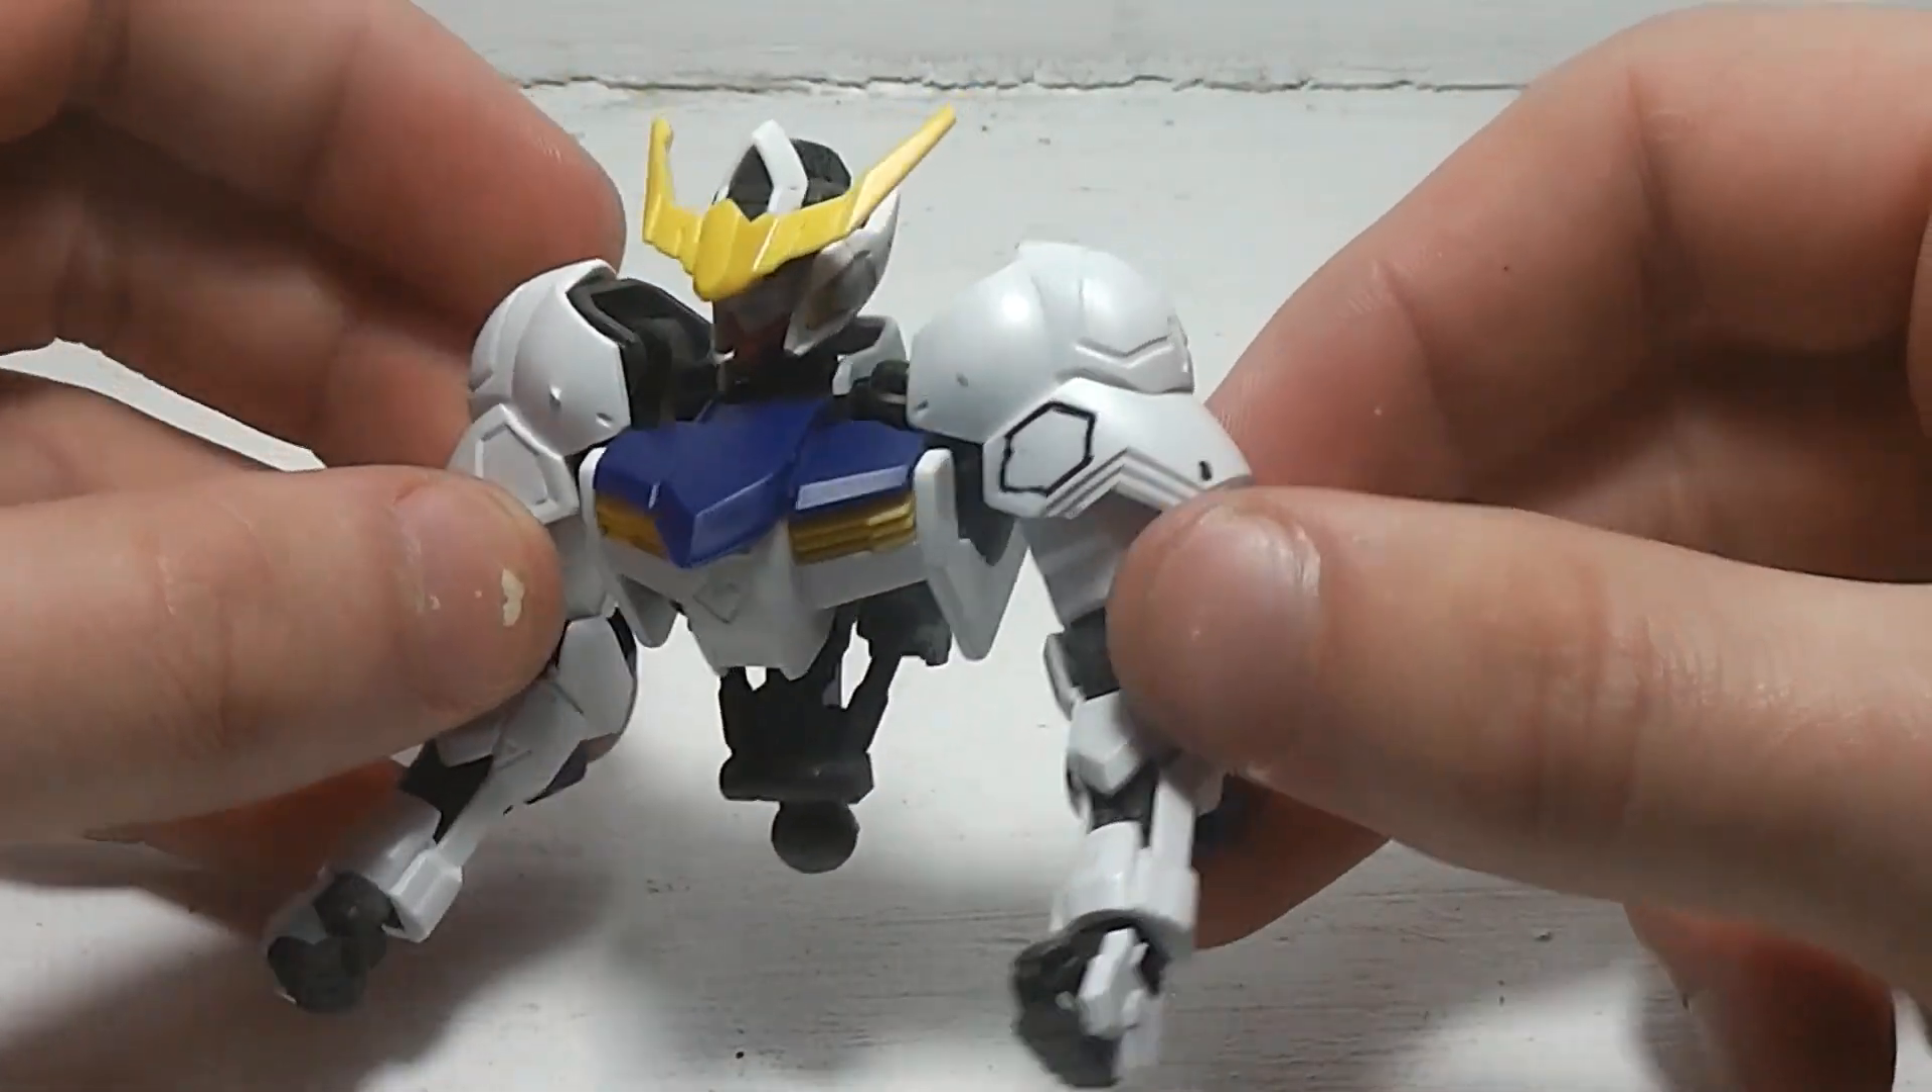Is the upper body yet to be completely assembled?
No.